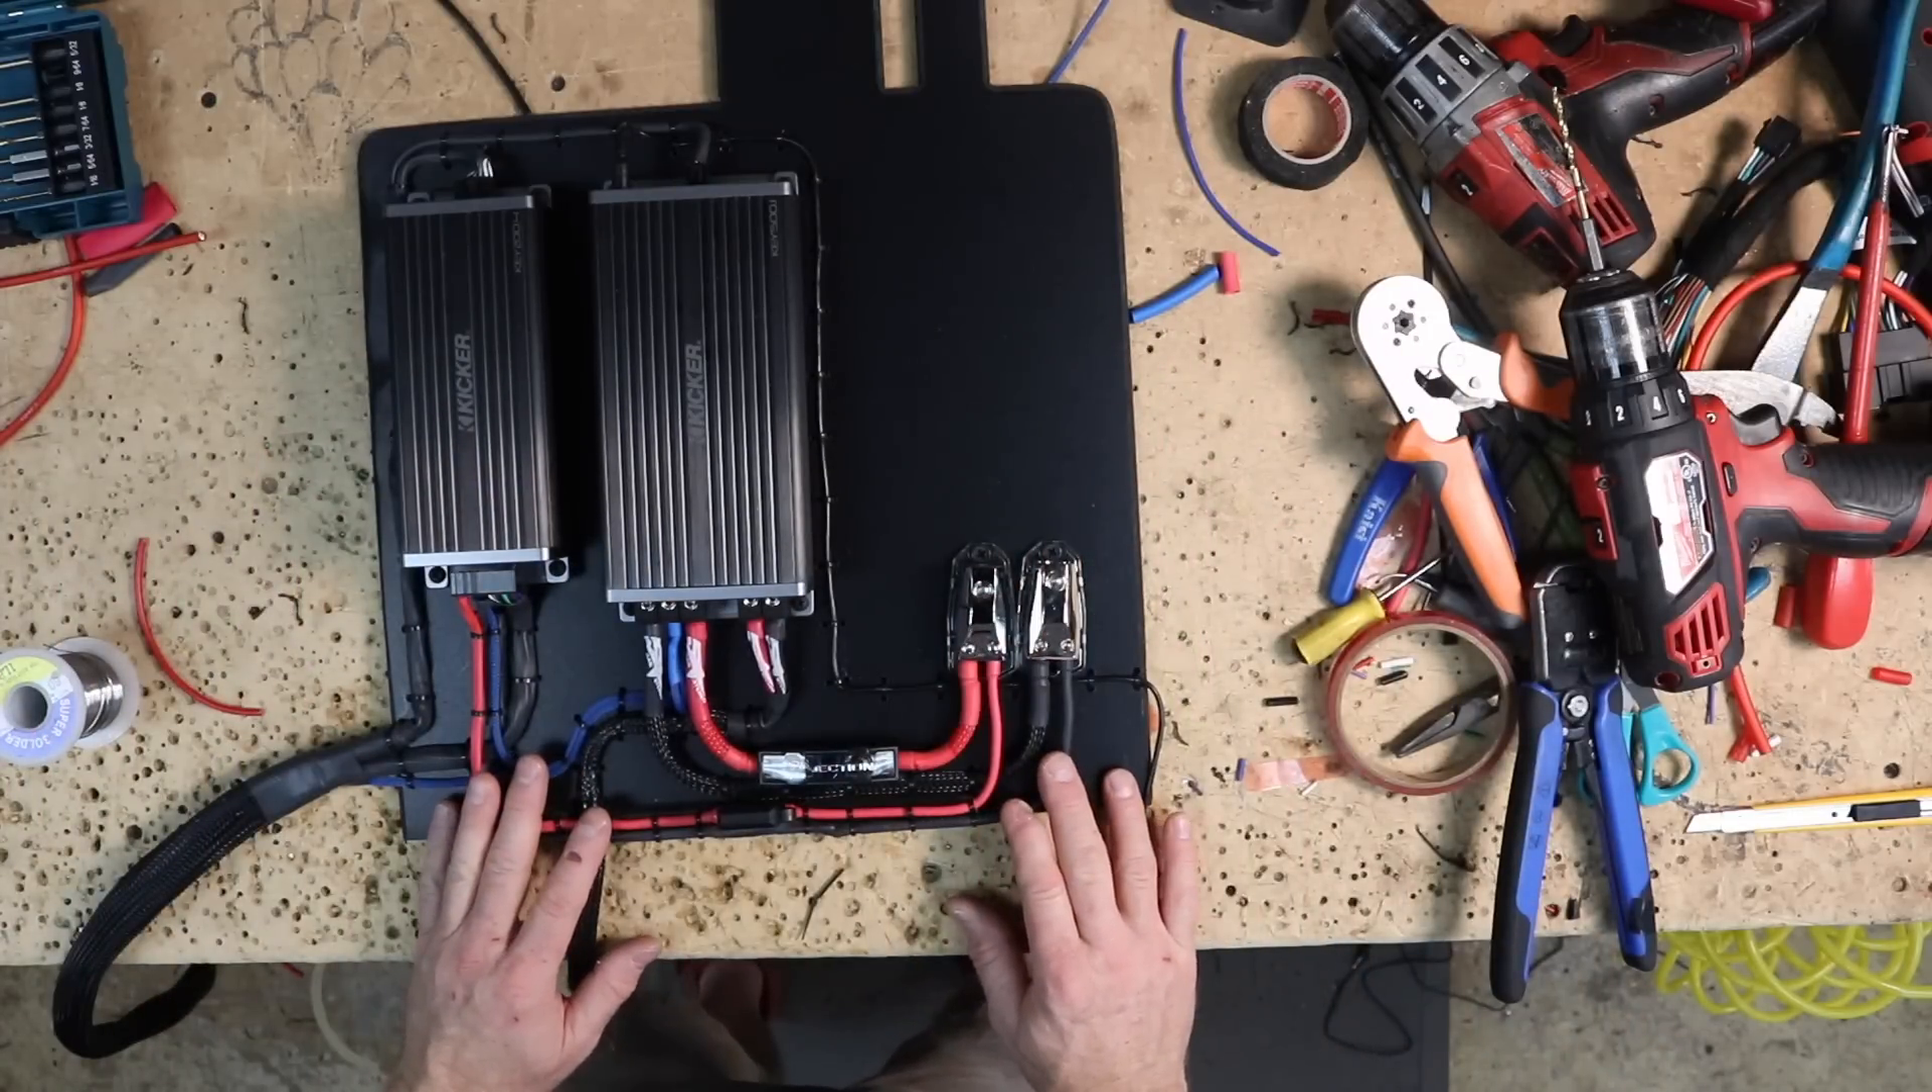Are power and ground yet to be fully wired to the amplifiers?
No.